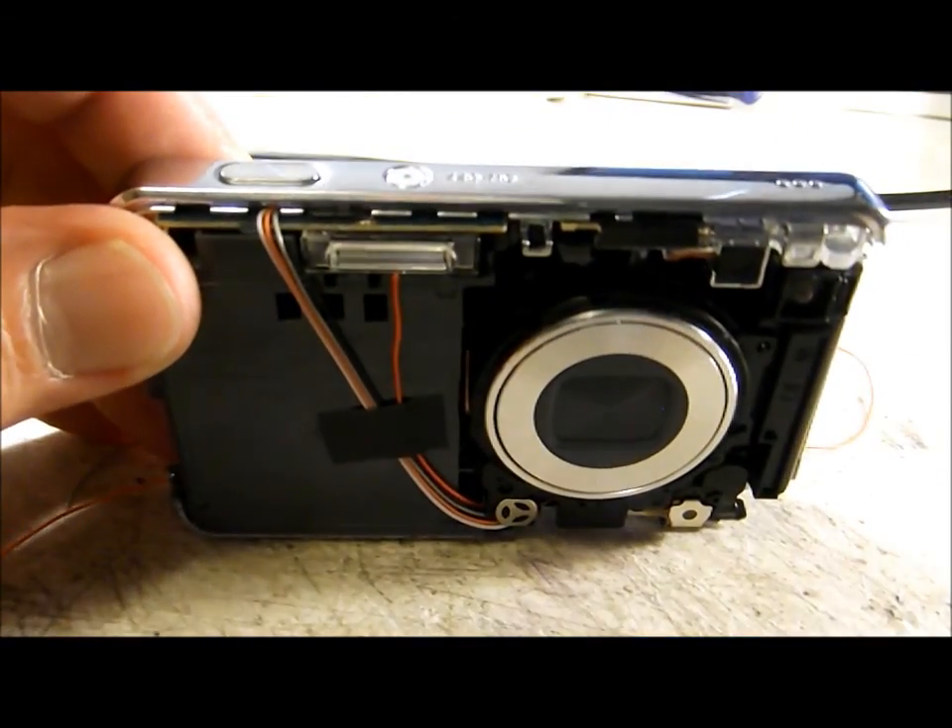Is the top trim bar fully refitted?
Yes.